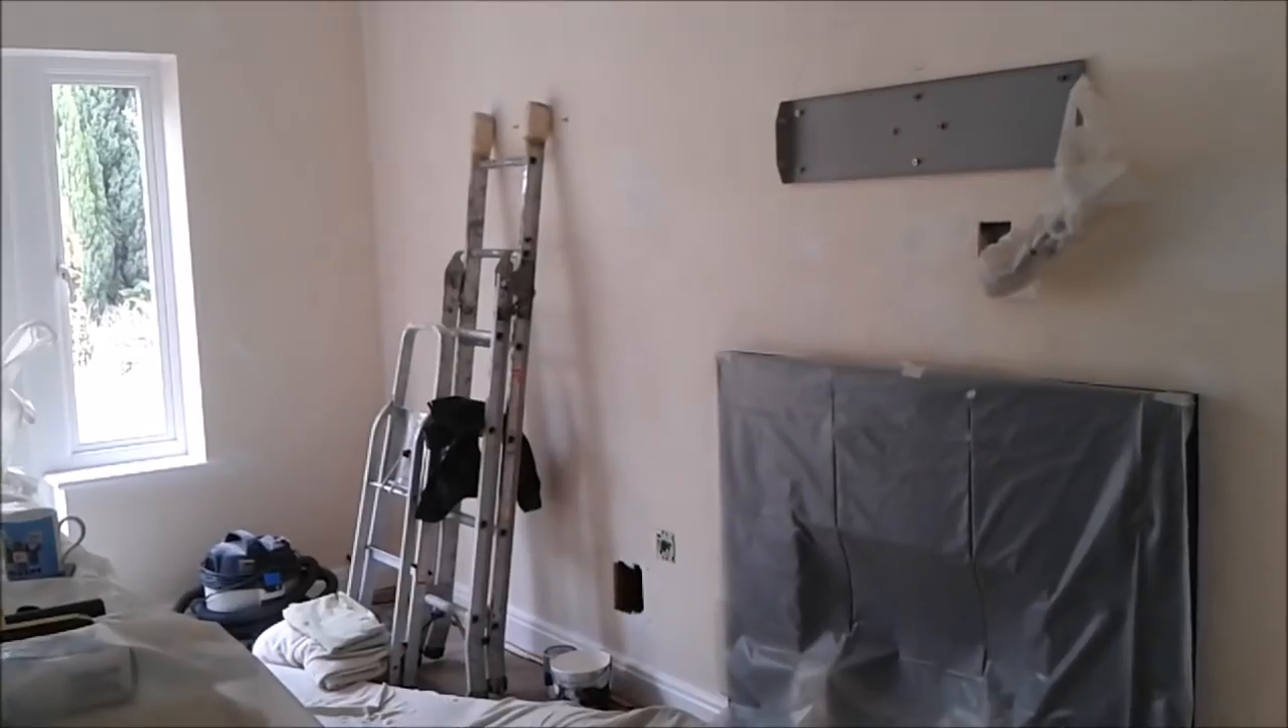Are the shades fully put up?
No.